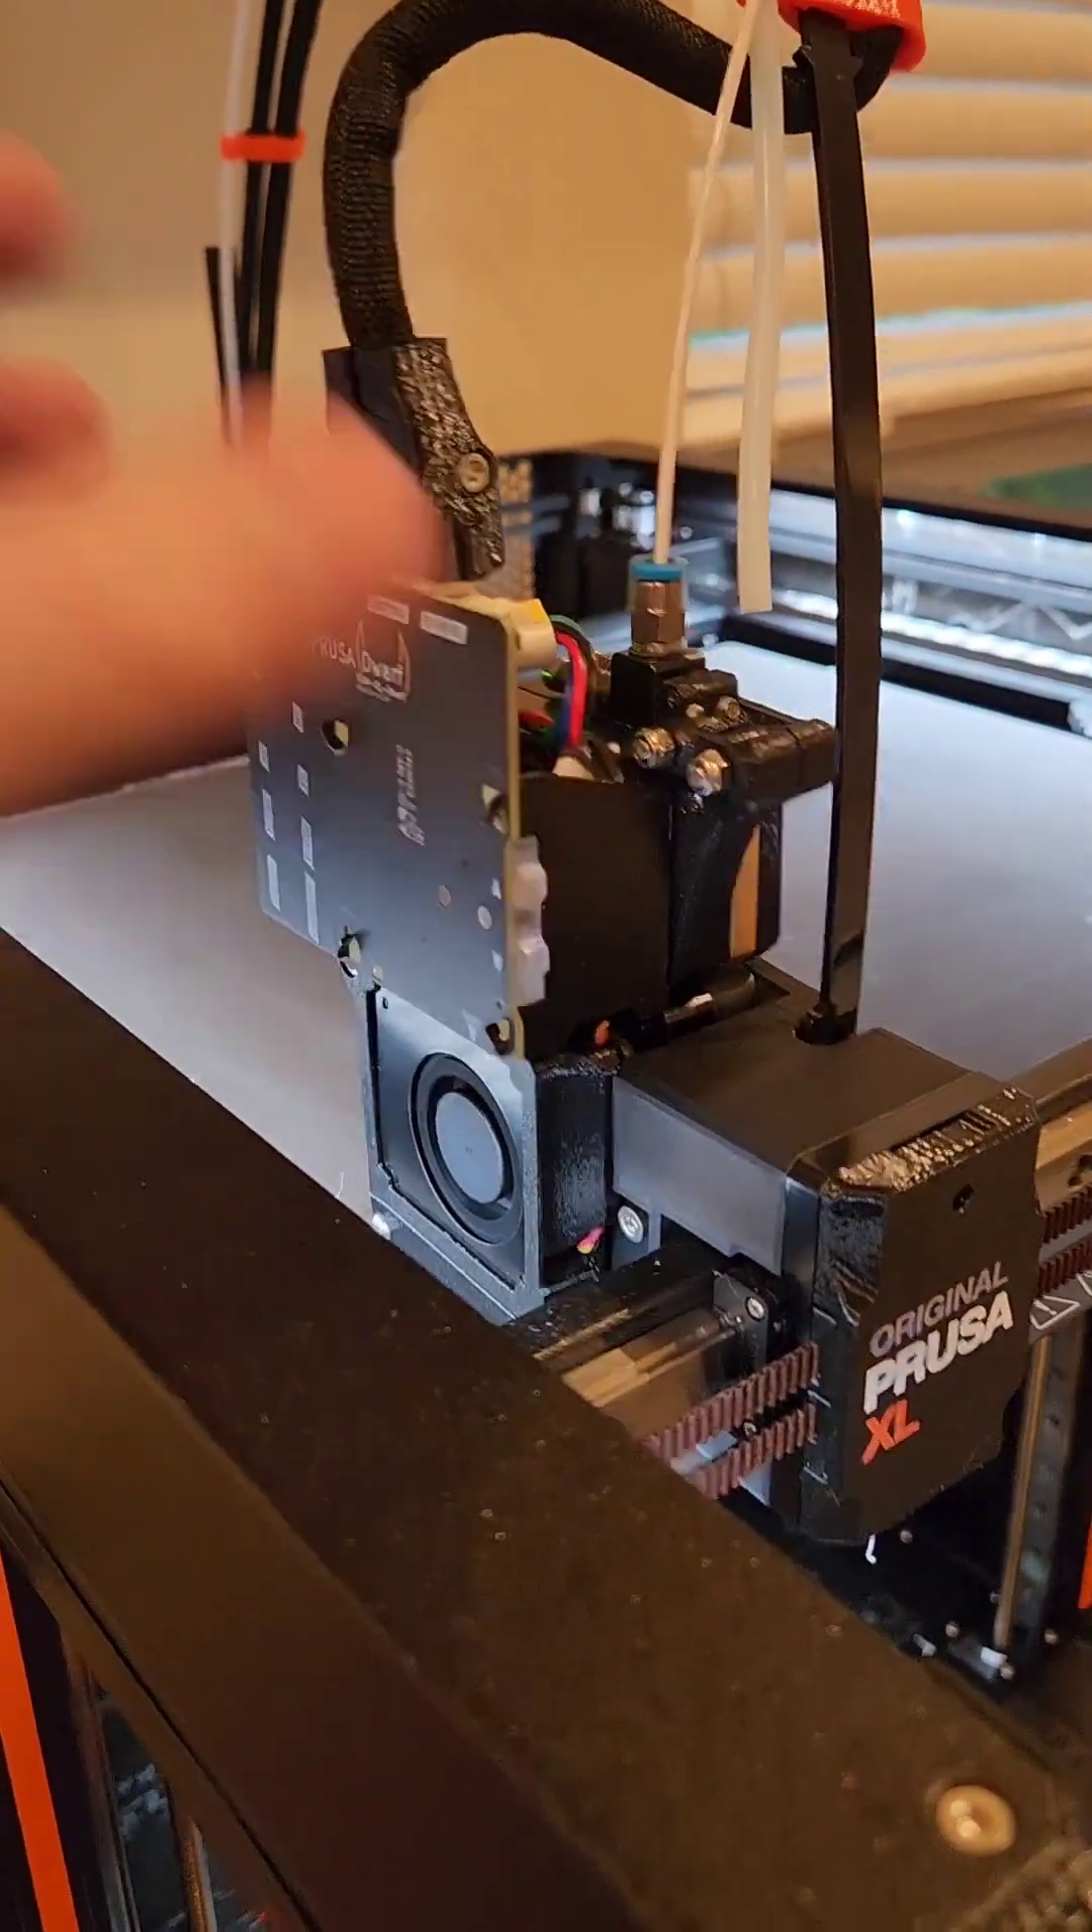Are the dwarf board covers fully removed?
Yes.